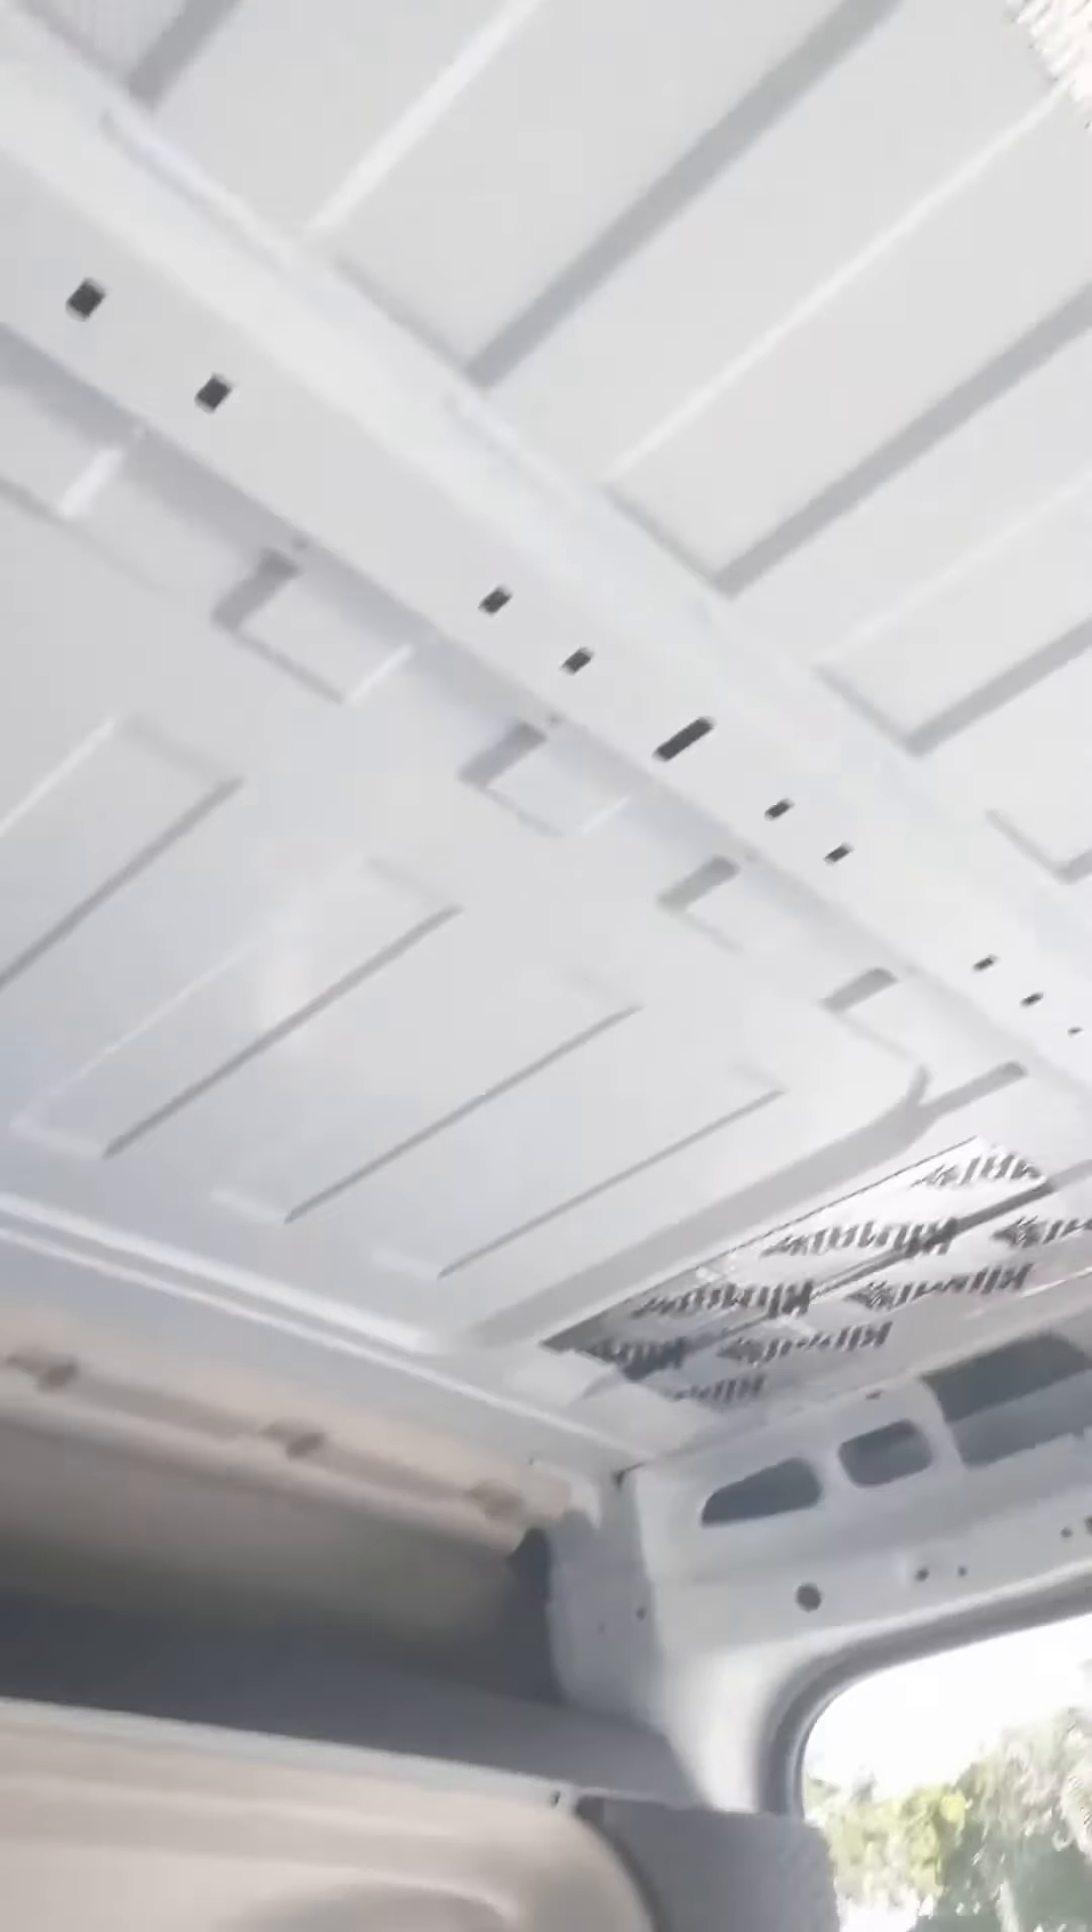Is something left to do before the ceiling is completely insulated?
Yes.